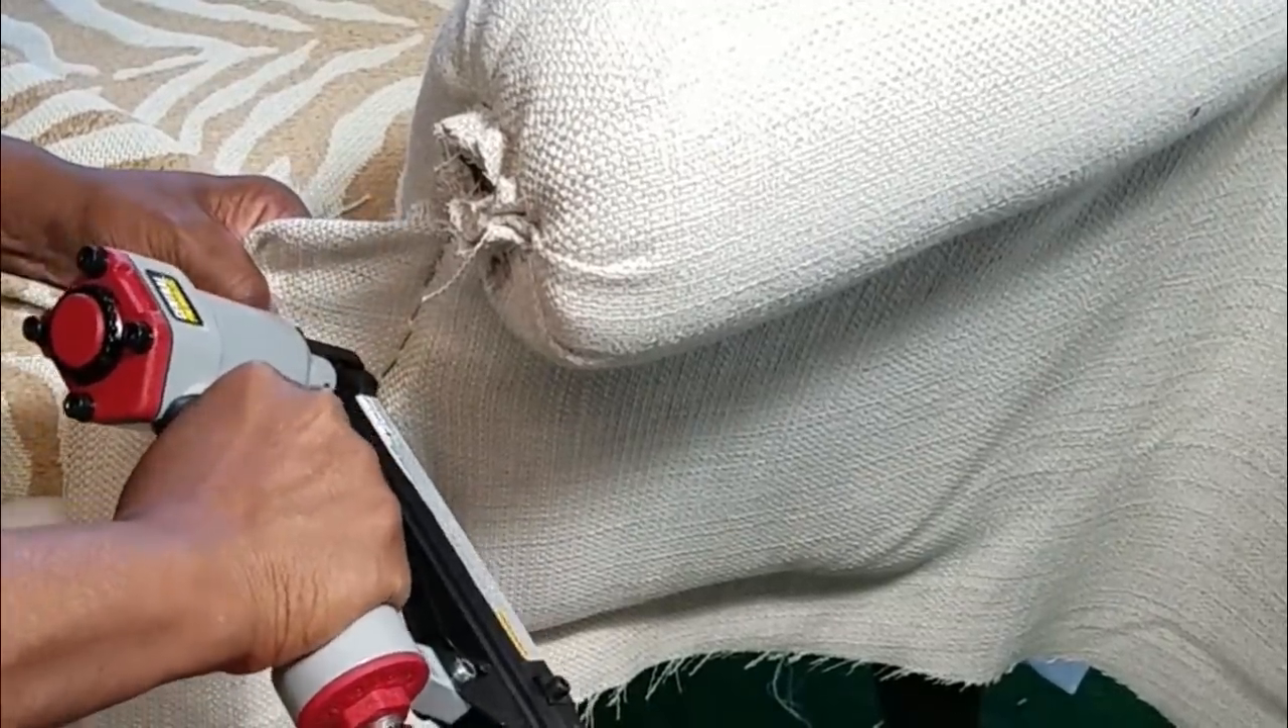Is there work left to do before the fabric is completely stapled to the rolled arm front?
Yes.